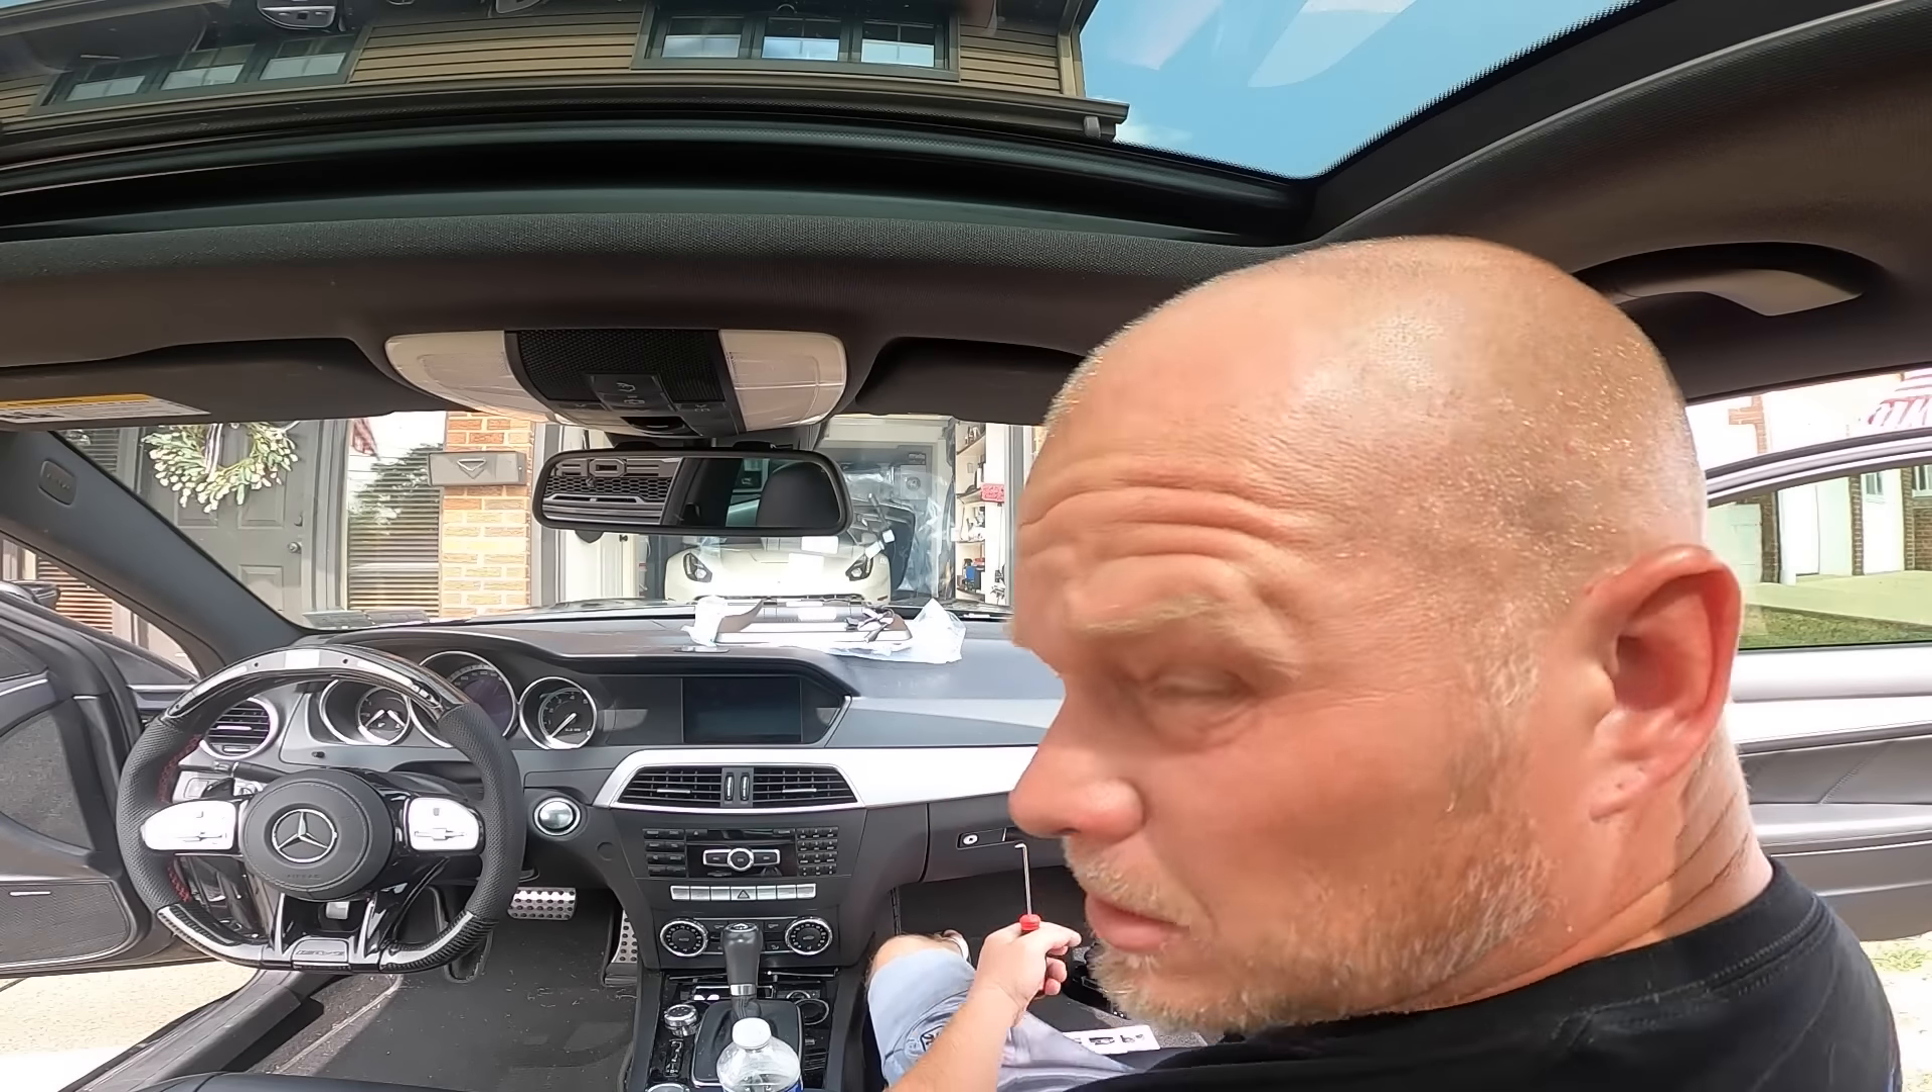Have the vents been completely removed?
No.